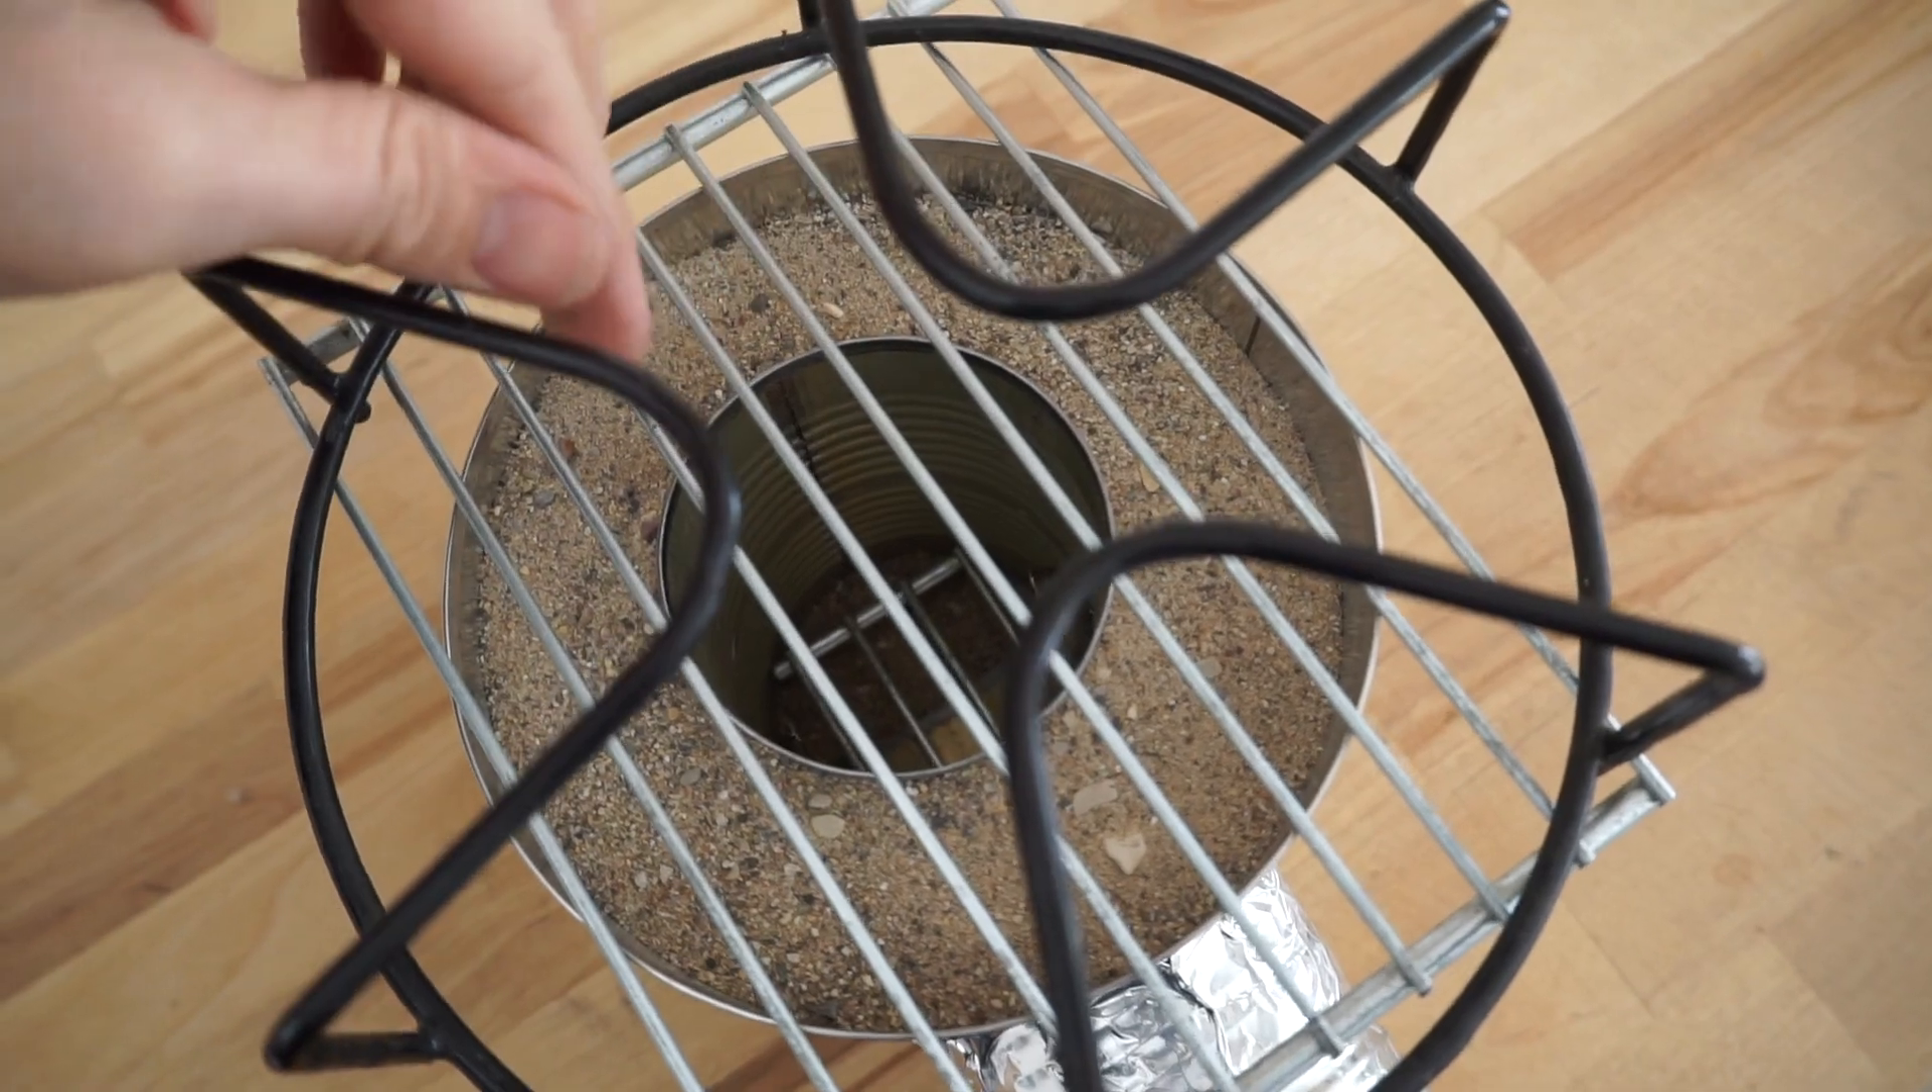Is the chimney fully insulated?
Yes.